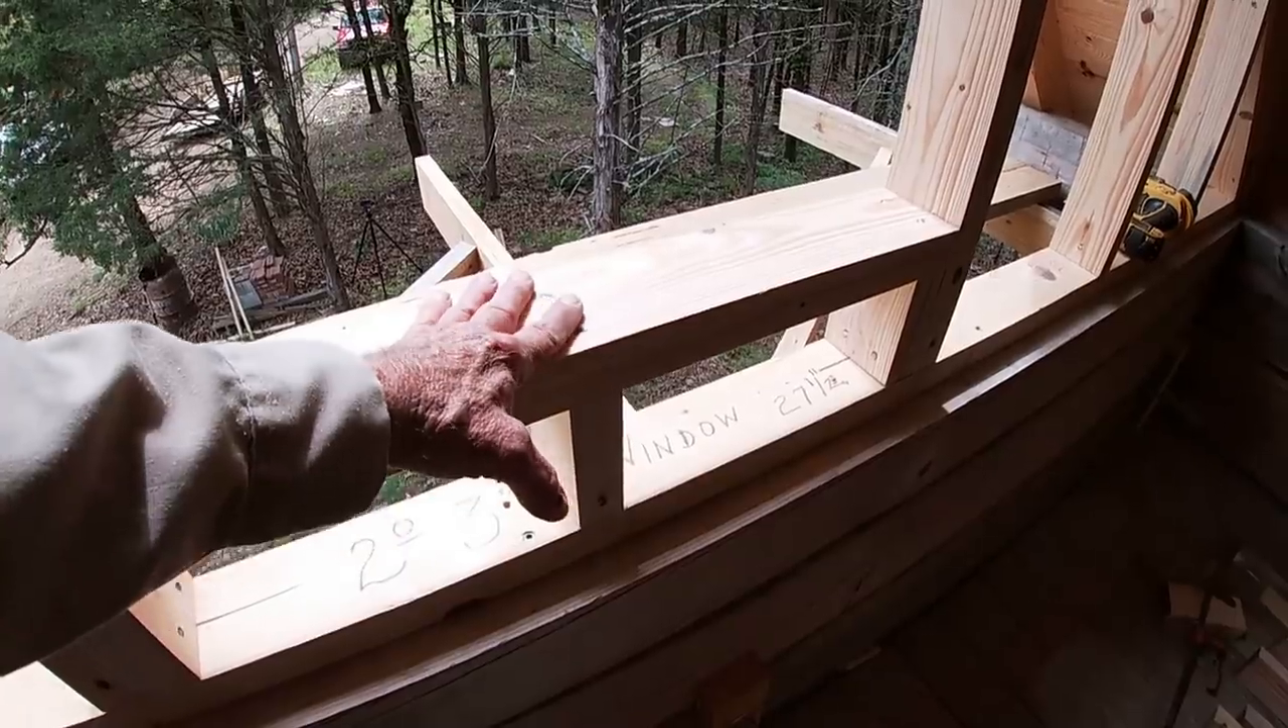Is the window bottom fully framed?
Yes.